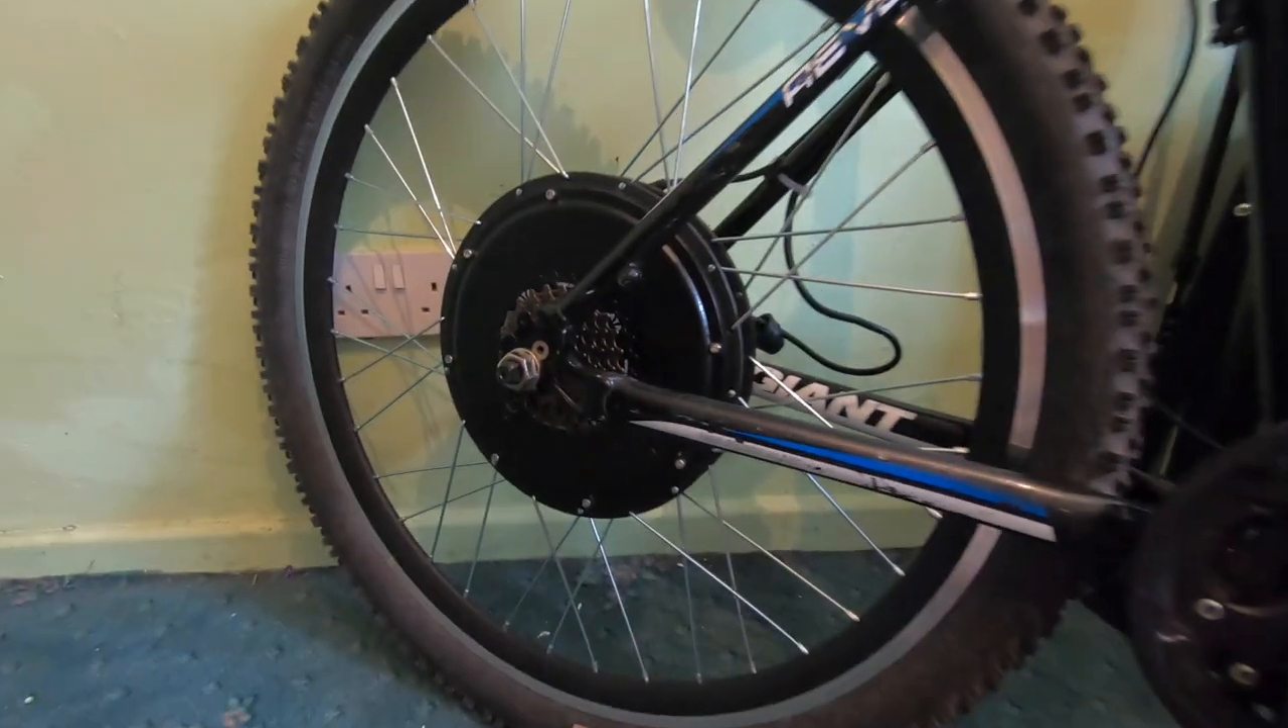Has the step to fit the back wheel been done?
Yes.